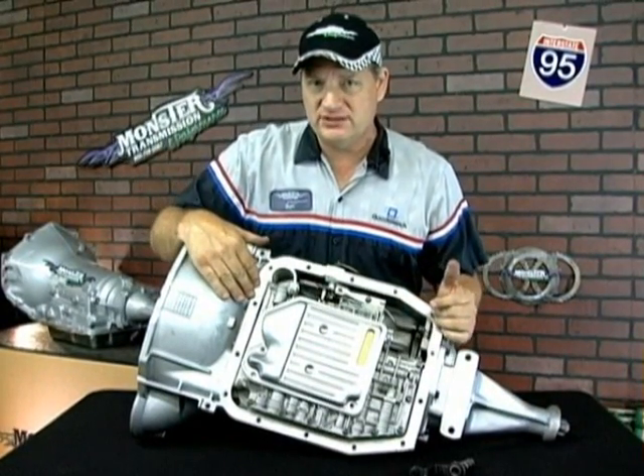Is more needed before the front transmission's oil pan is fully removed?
No.